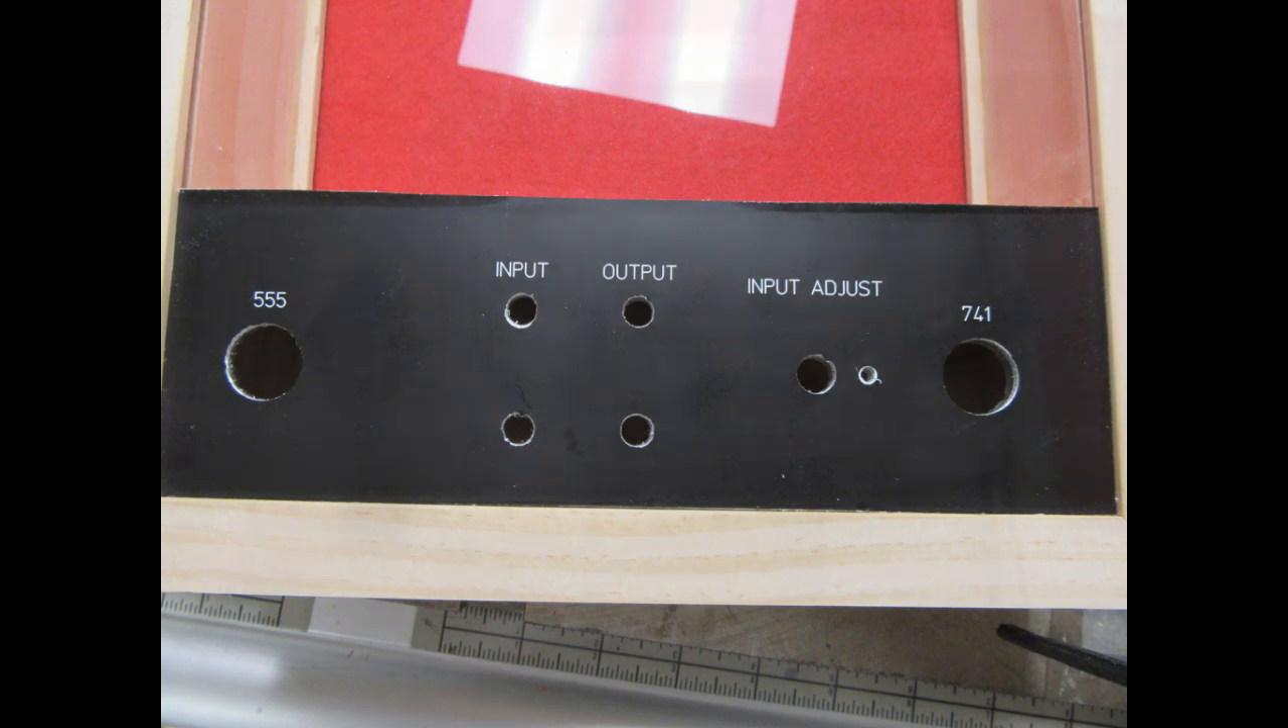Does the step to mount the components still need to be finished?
Yes.